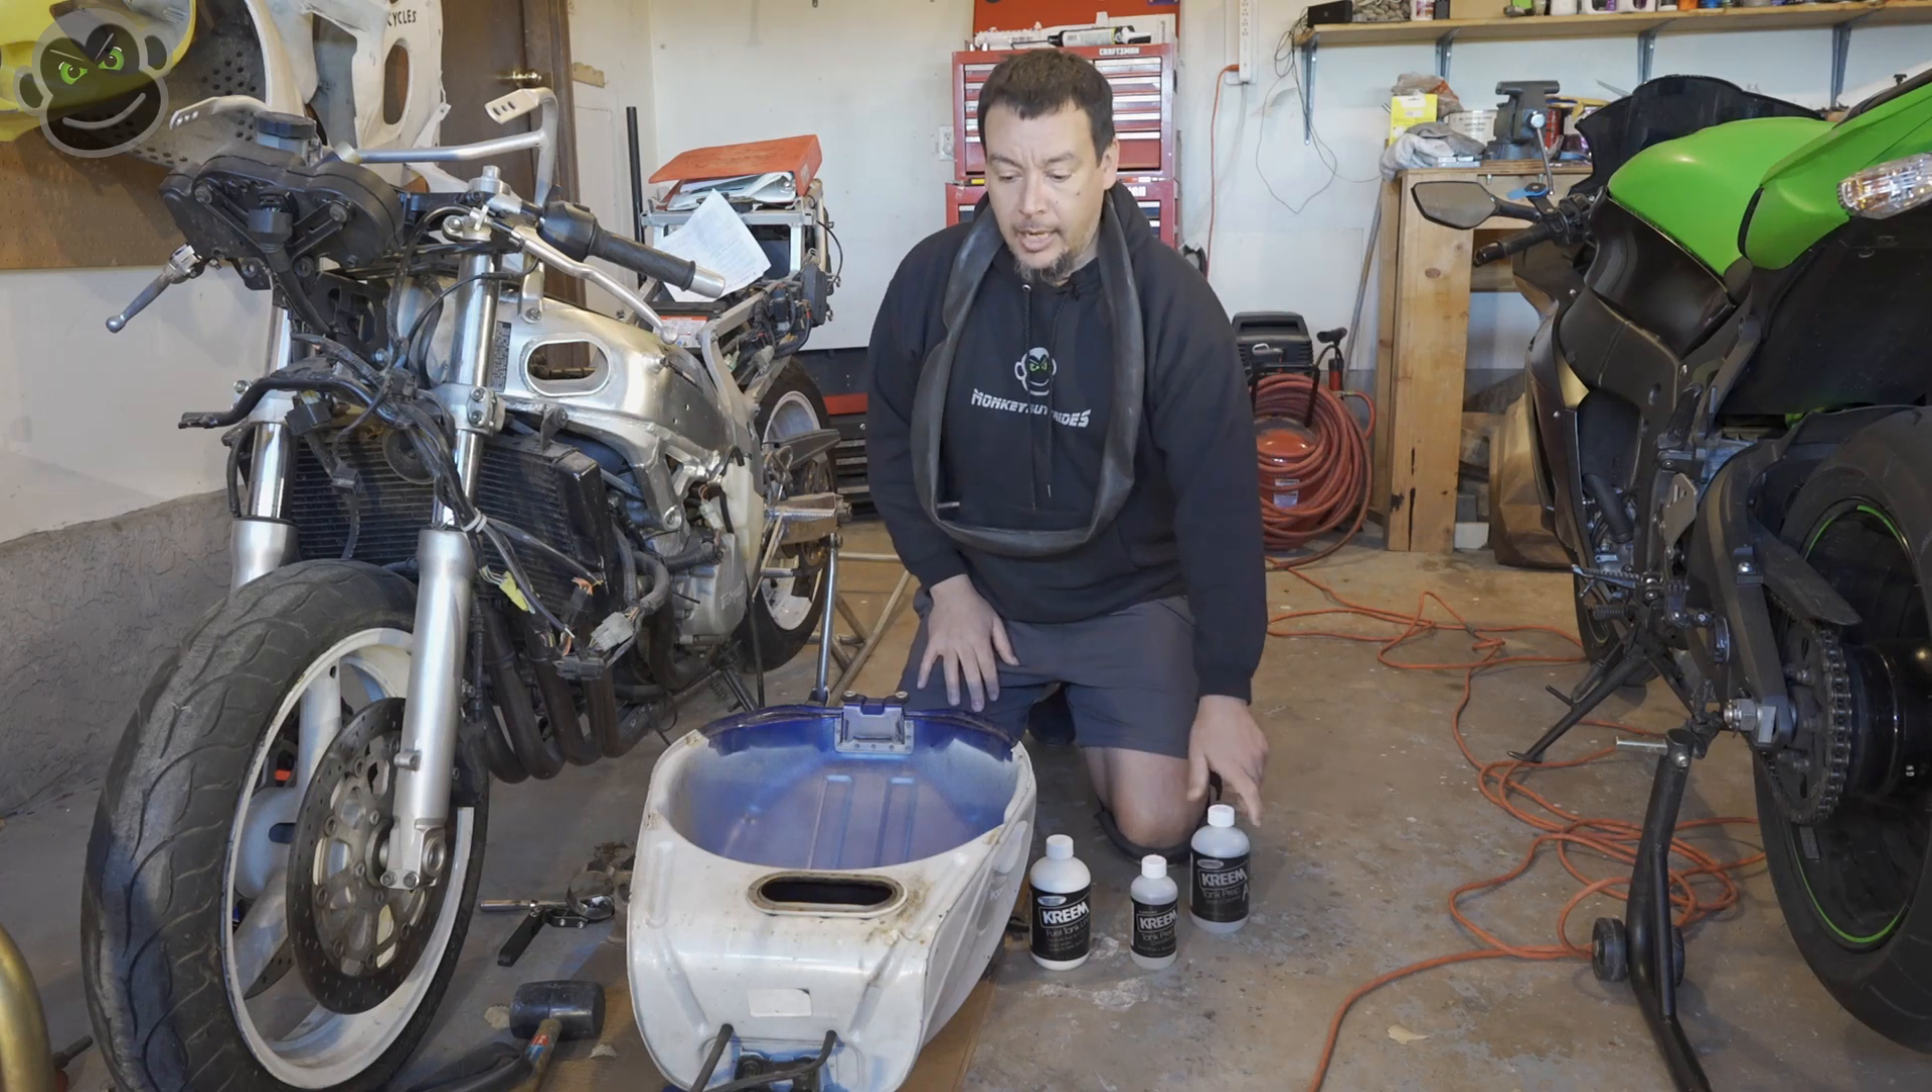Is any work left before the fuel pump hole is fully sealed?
Yes.